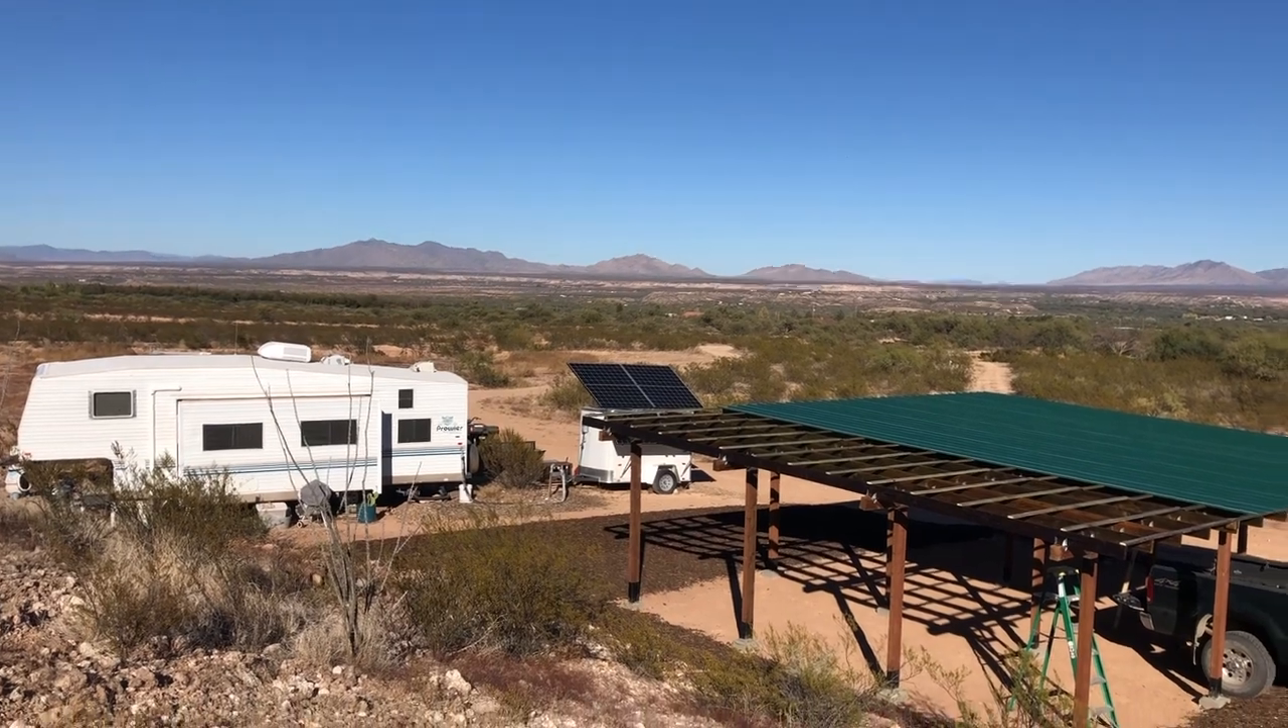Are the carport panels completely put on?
No.